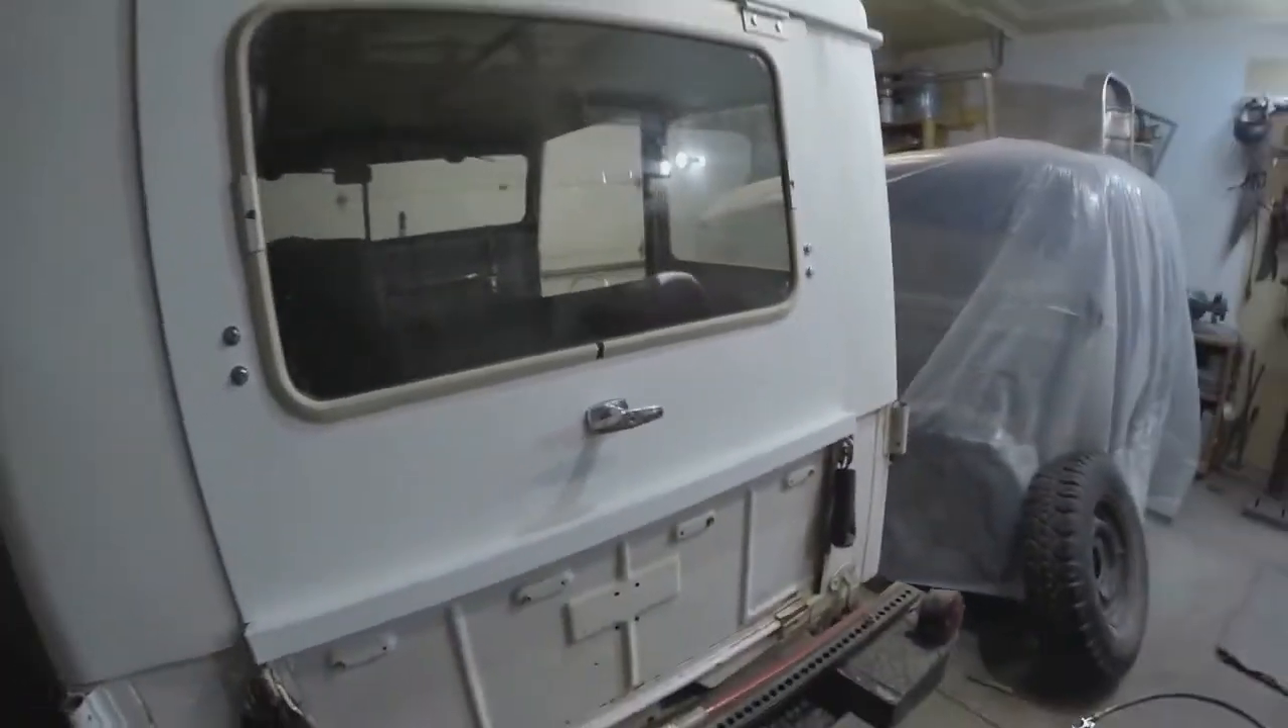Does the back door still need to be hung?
No.